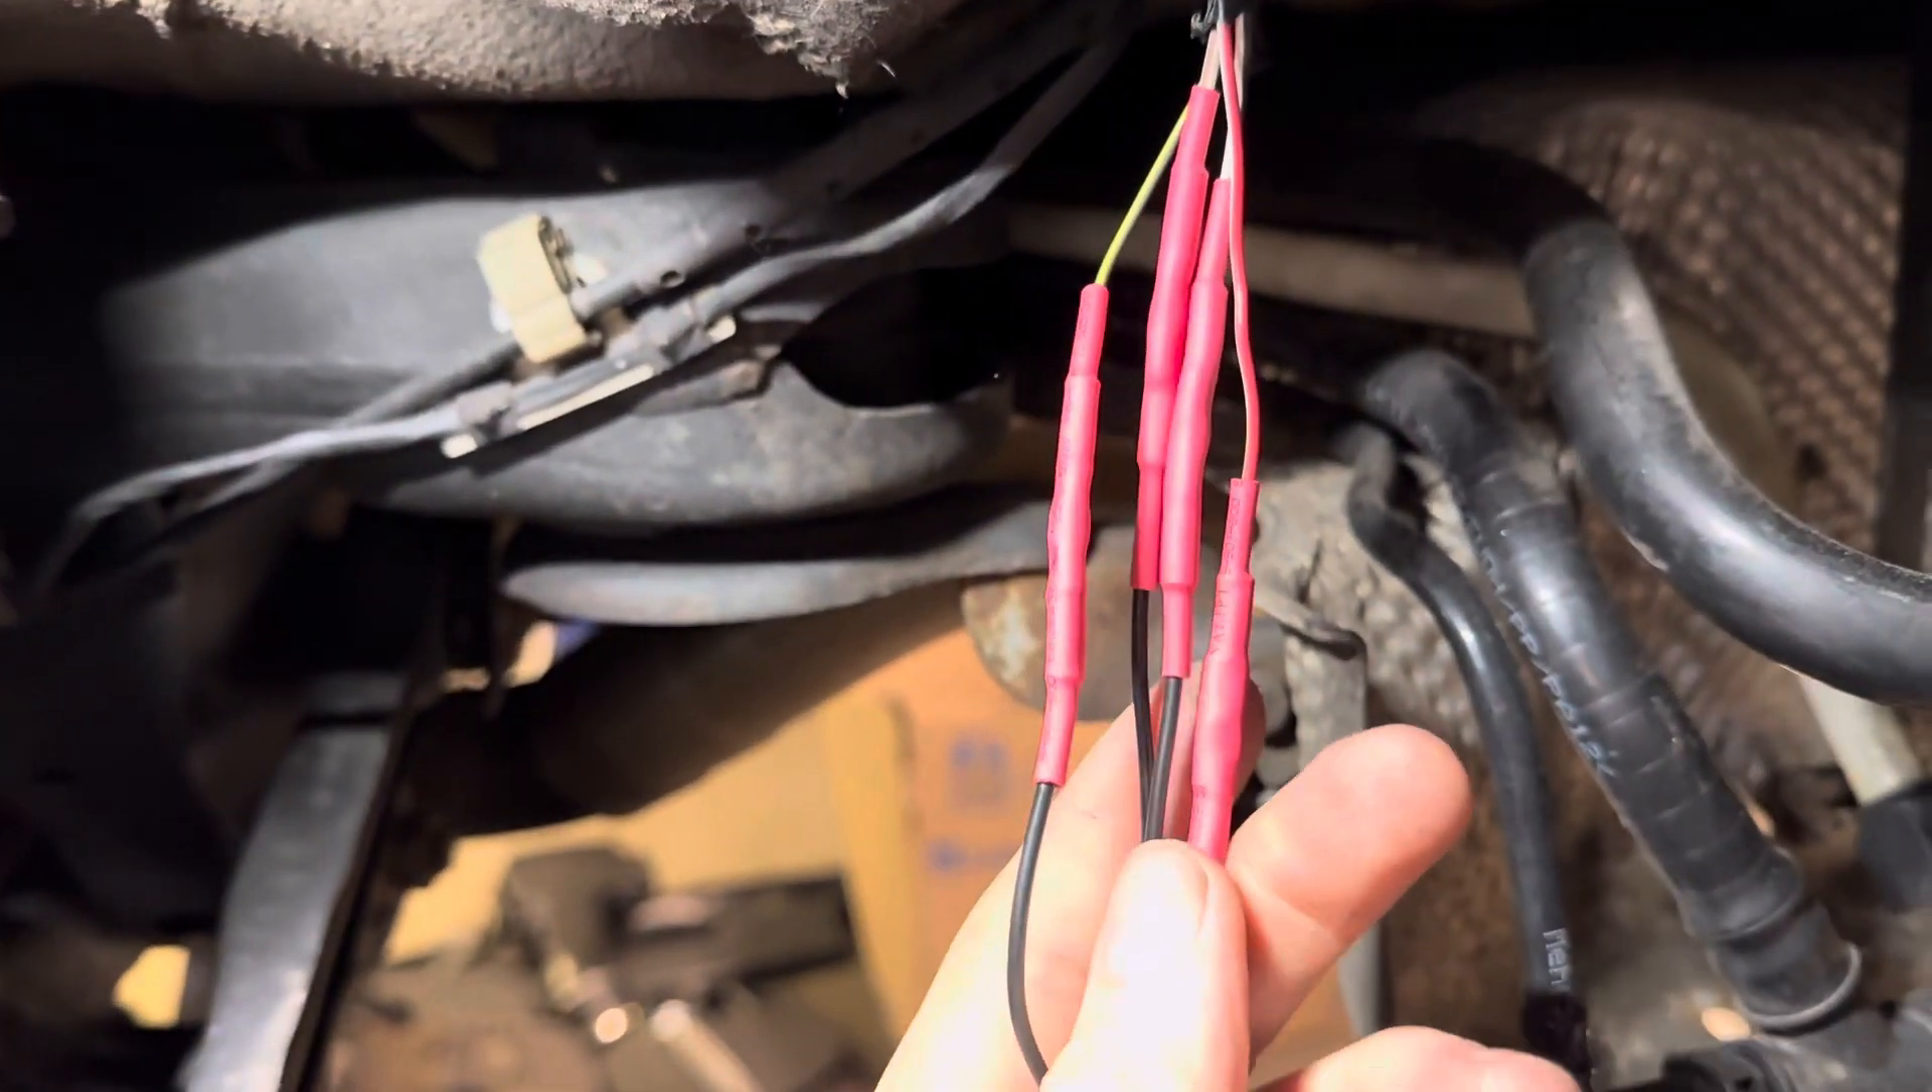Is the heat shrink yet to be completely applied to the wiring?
No.